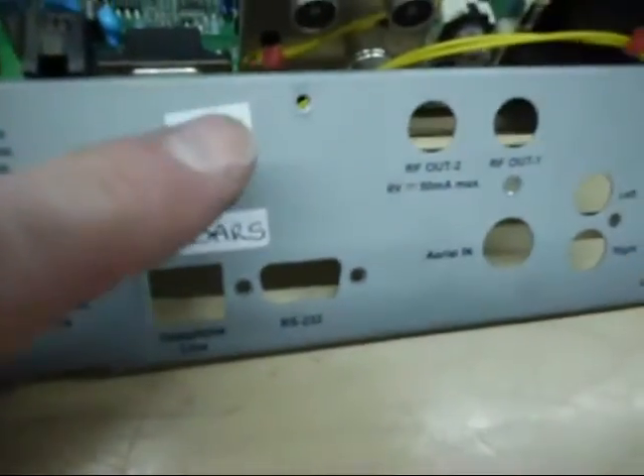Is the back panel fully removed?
Yes.